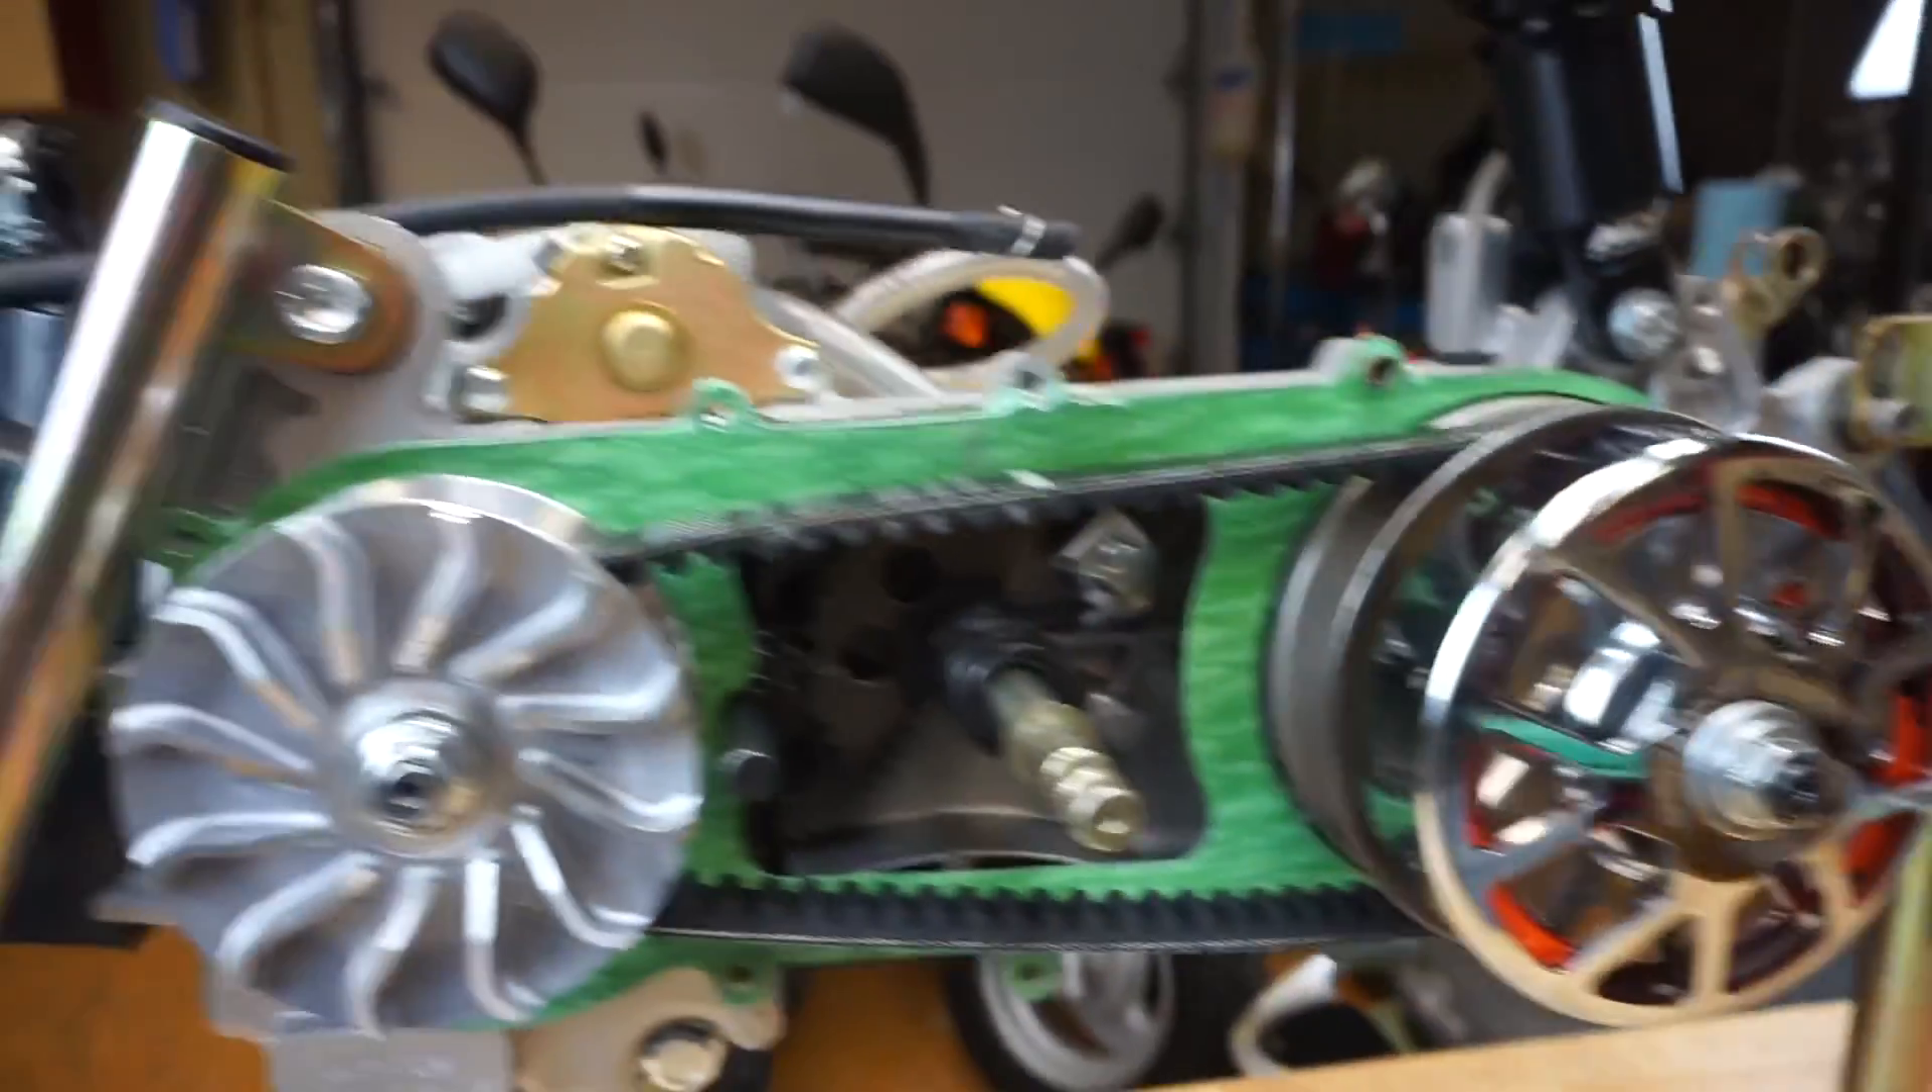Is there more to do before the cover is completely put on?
Yes.